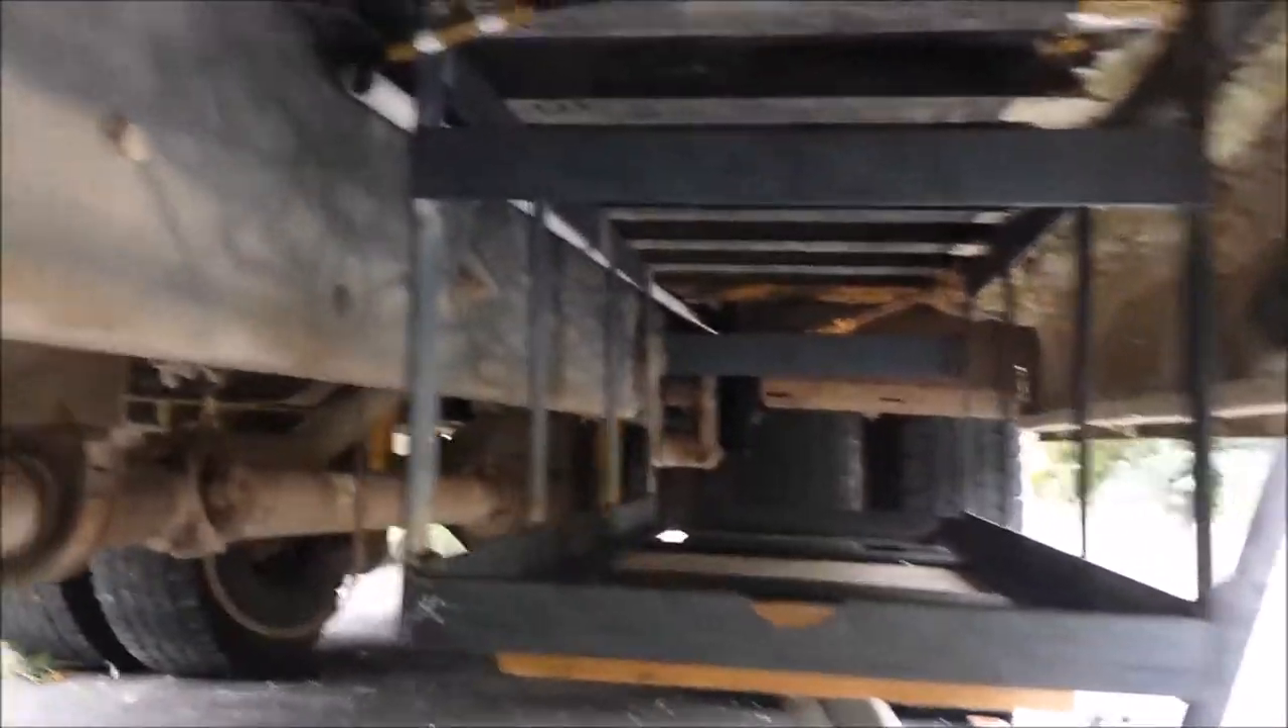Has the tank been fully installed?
No.